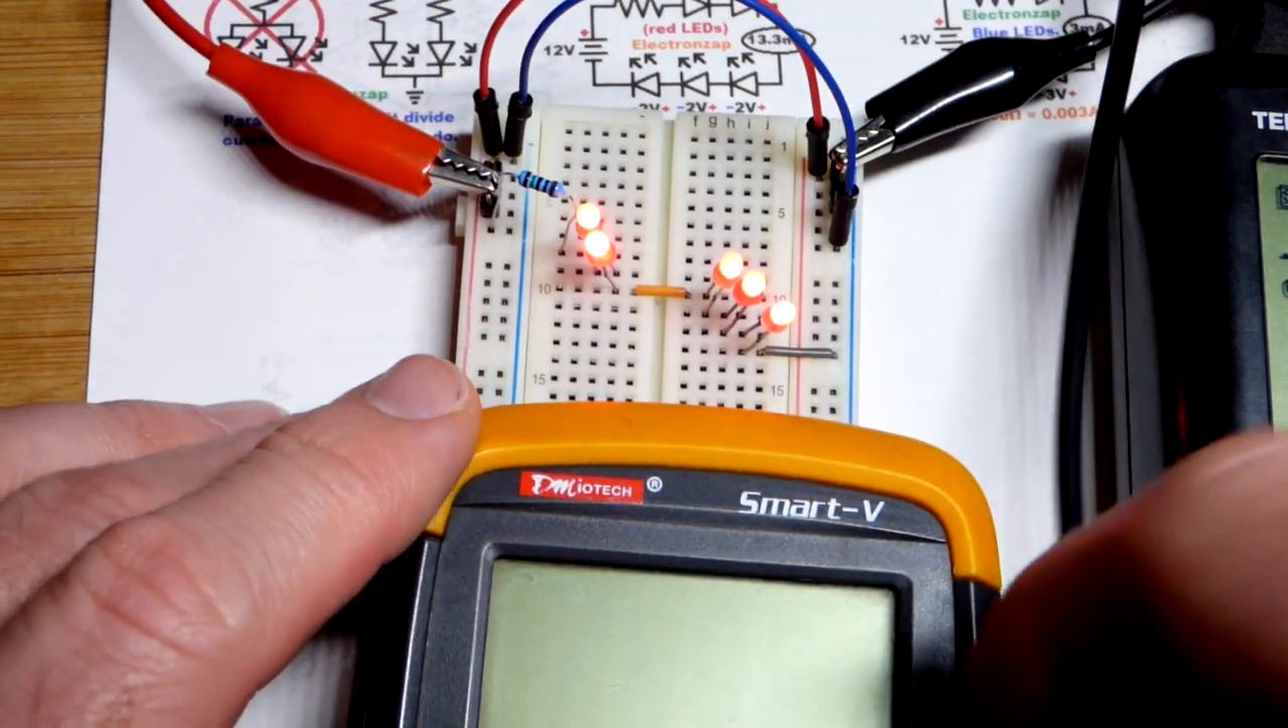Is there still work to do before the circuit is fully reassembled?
No.